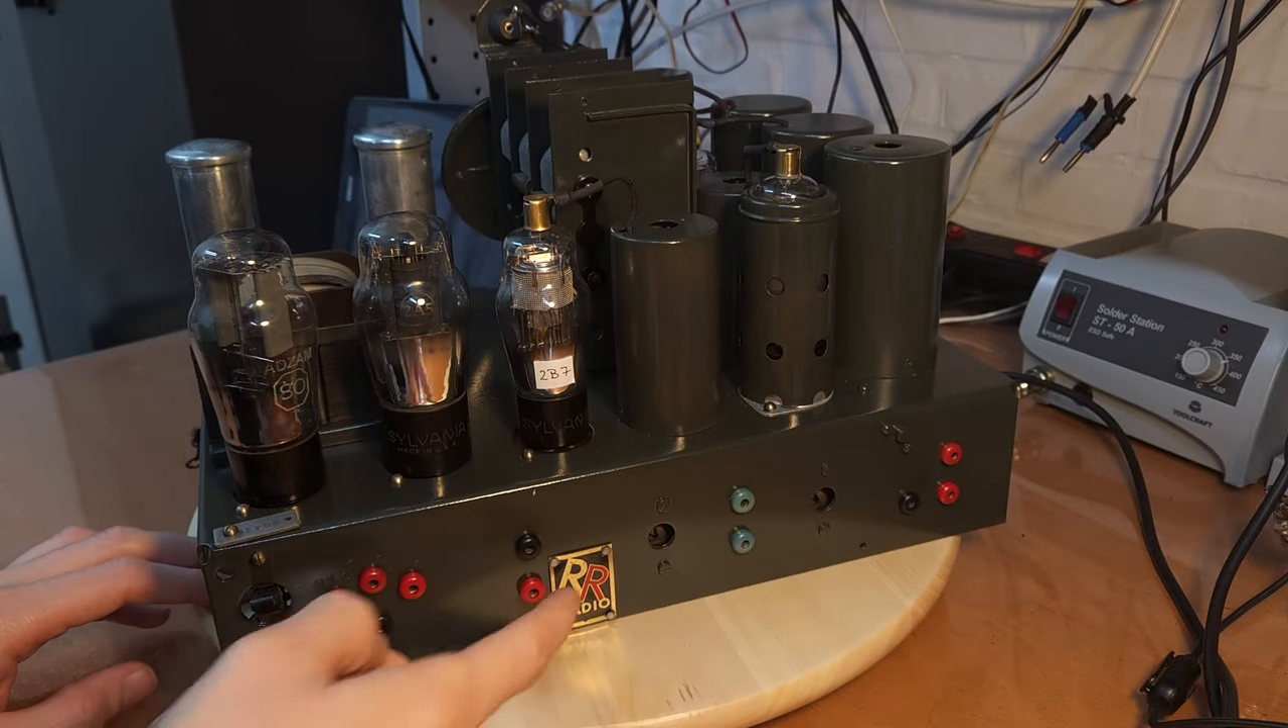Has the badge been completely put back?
Yes.